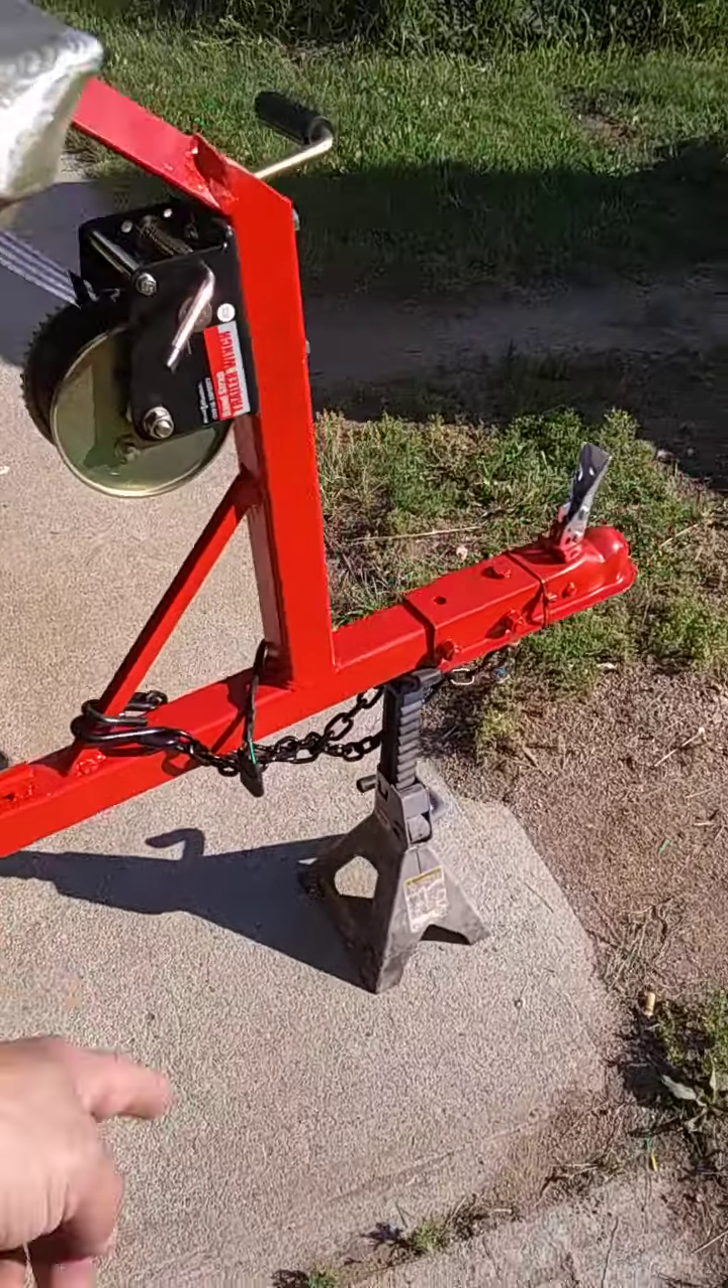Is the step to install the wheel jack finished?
No.